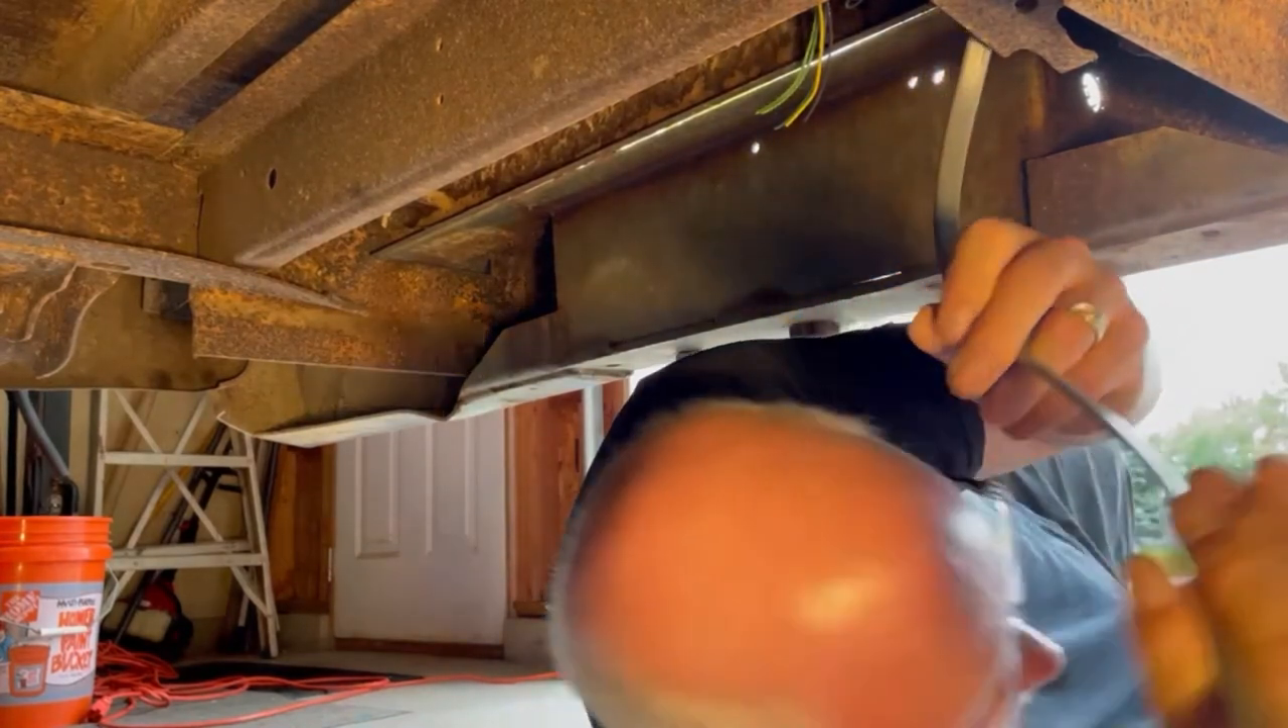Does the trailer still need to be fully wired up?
Yes.